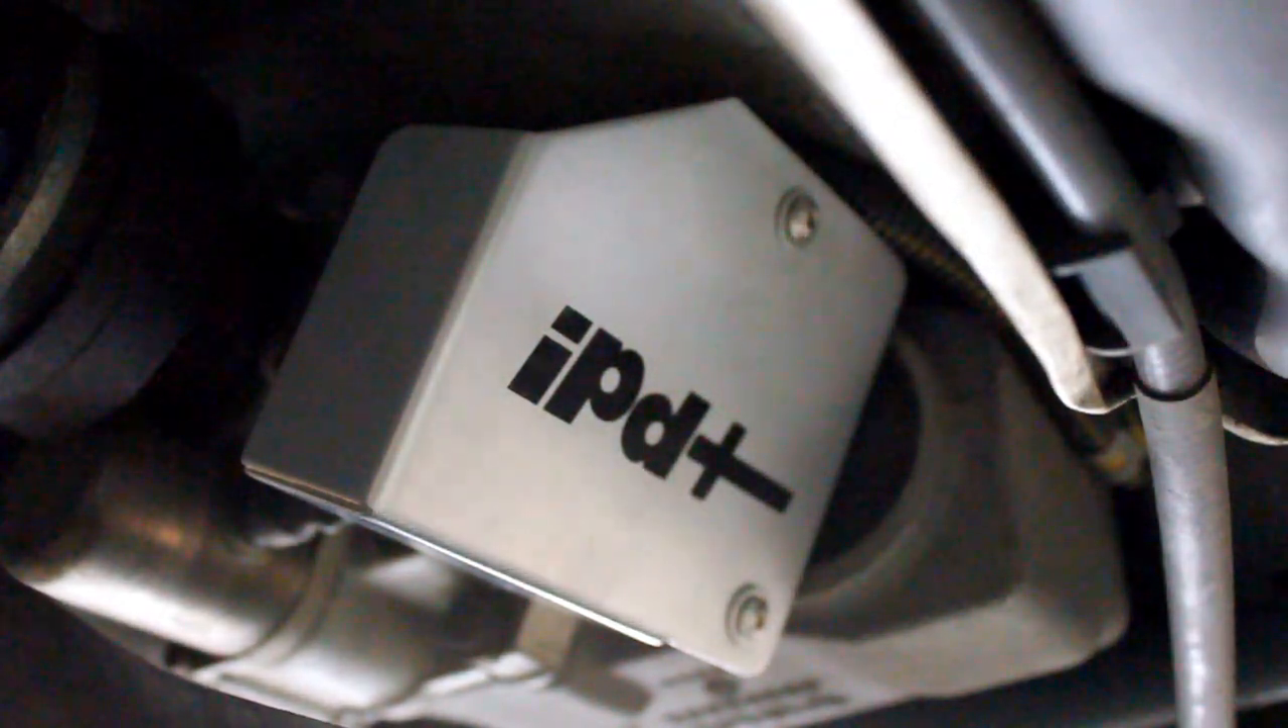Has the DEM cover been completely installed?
Yes.